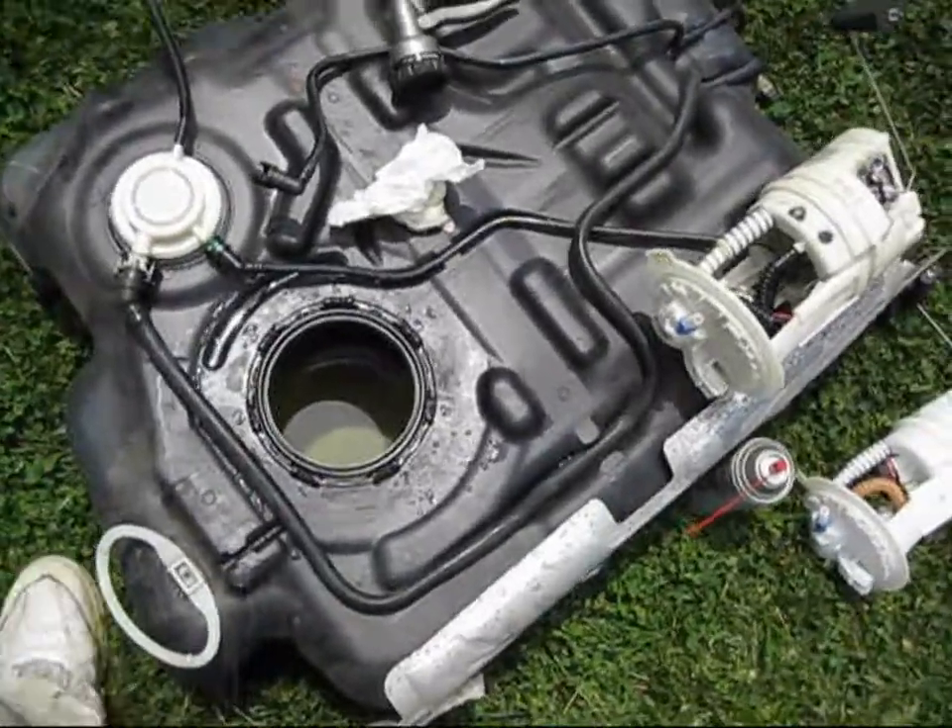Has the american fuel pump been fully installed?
No.